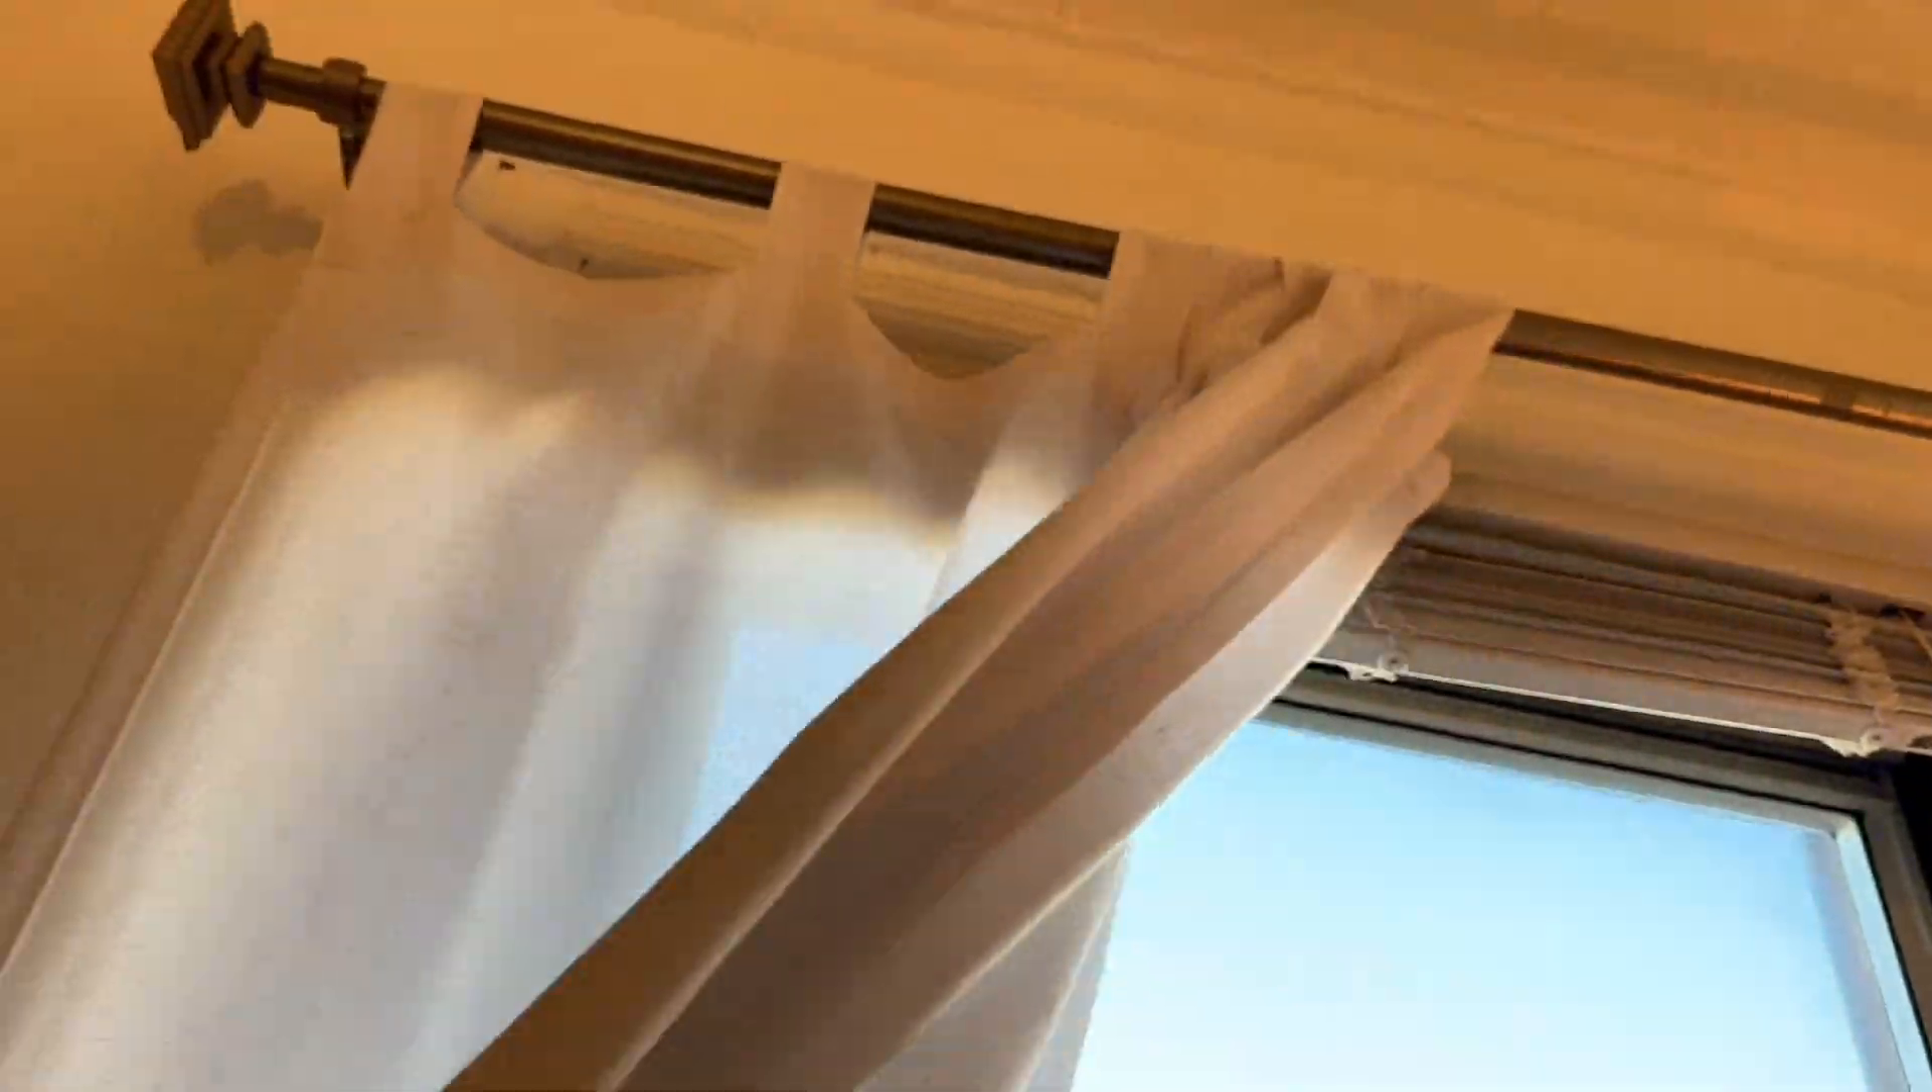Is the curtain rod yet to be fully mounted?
No.